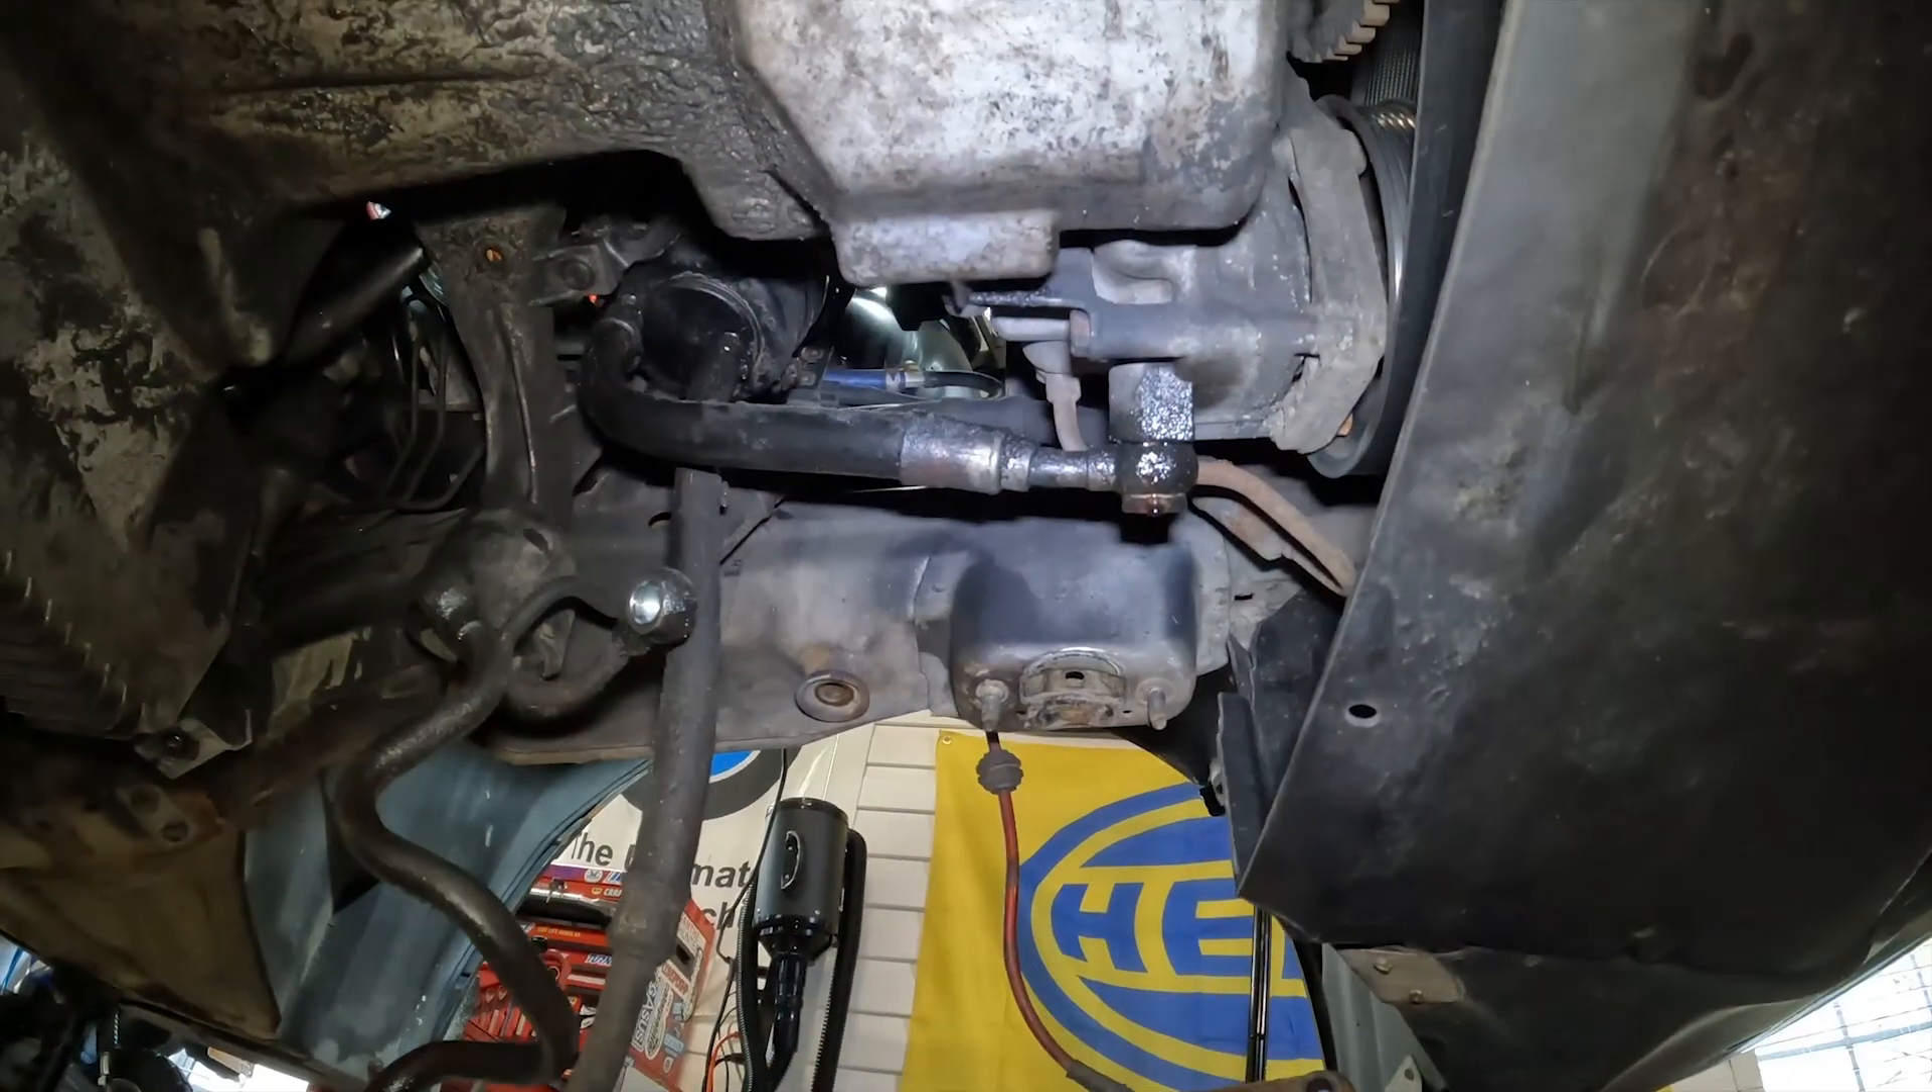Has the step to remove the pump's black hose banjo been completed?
No.